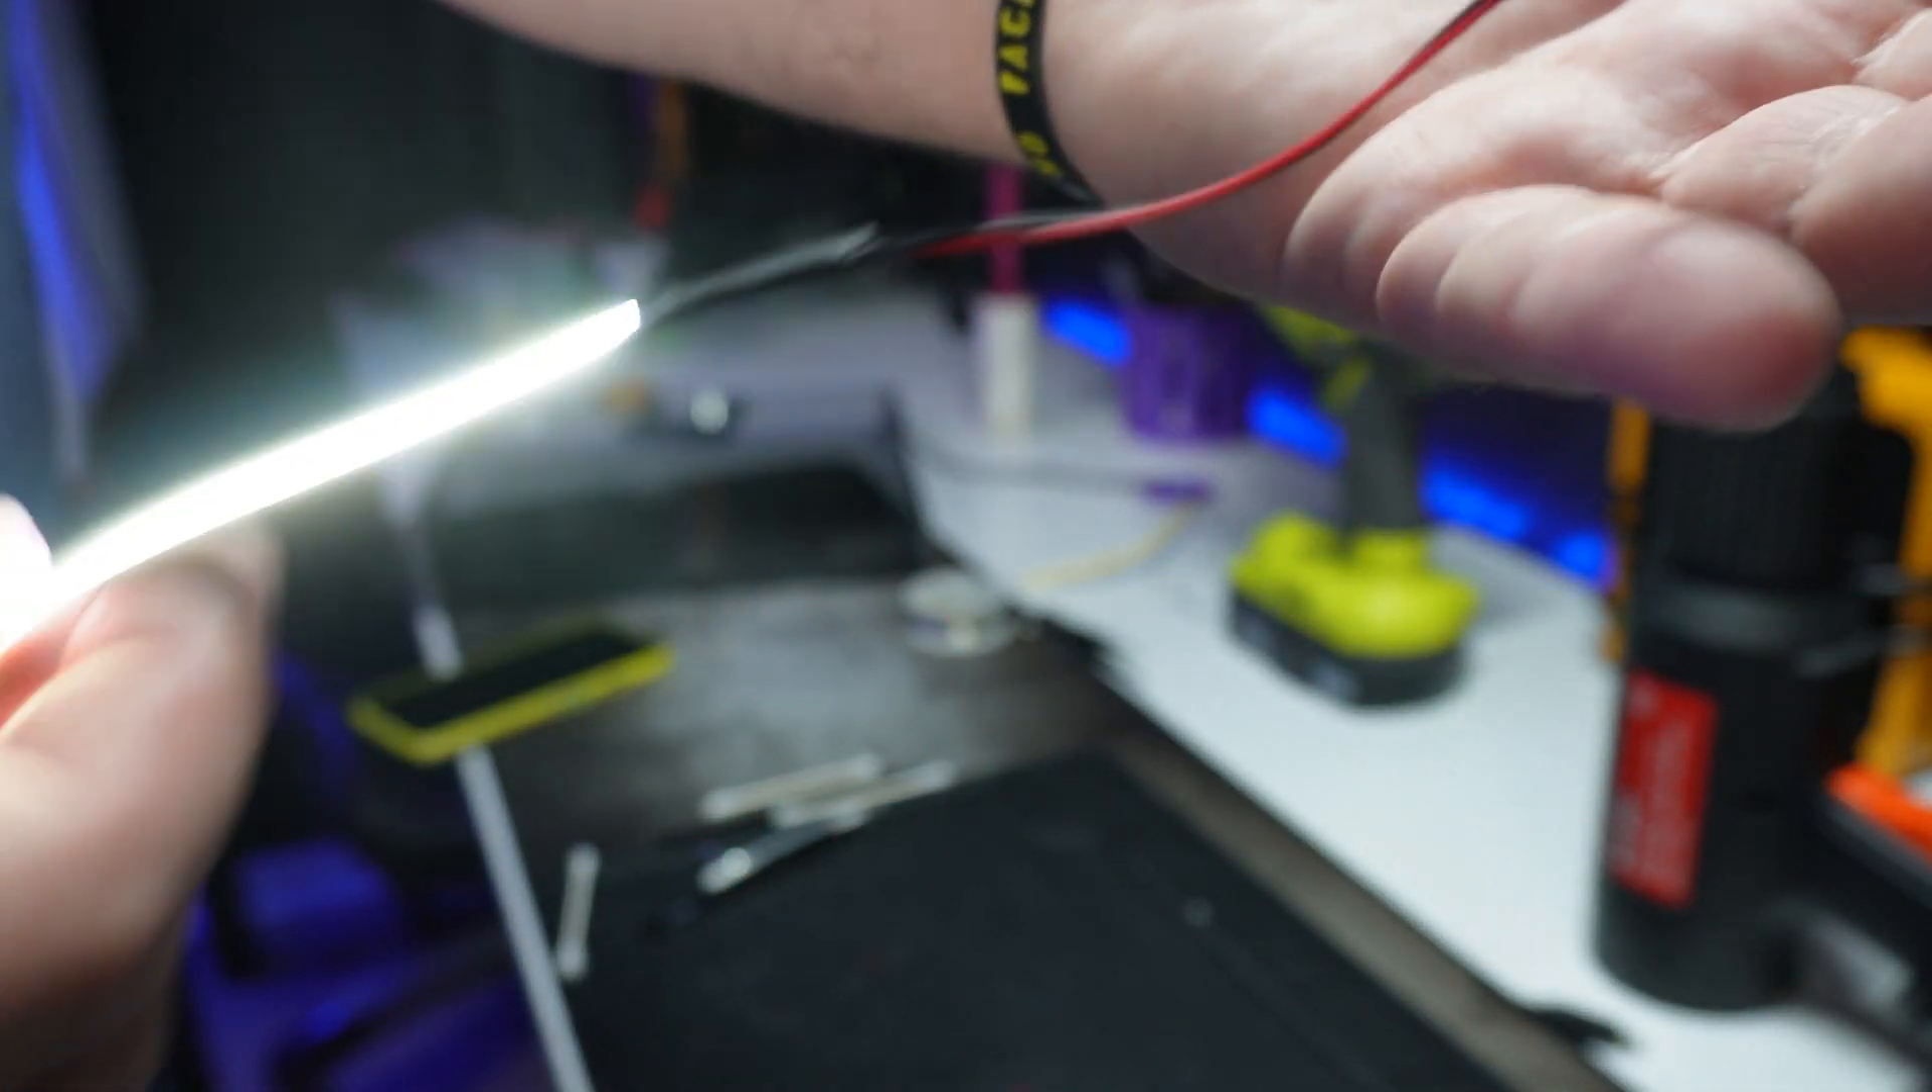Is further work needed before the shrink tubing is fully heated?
No.